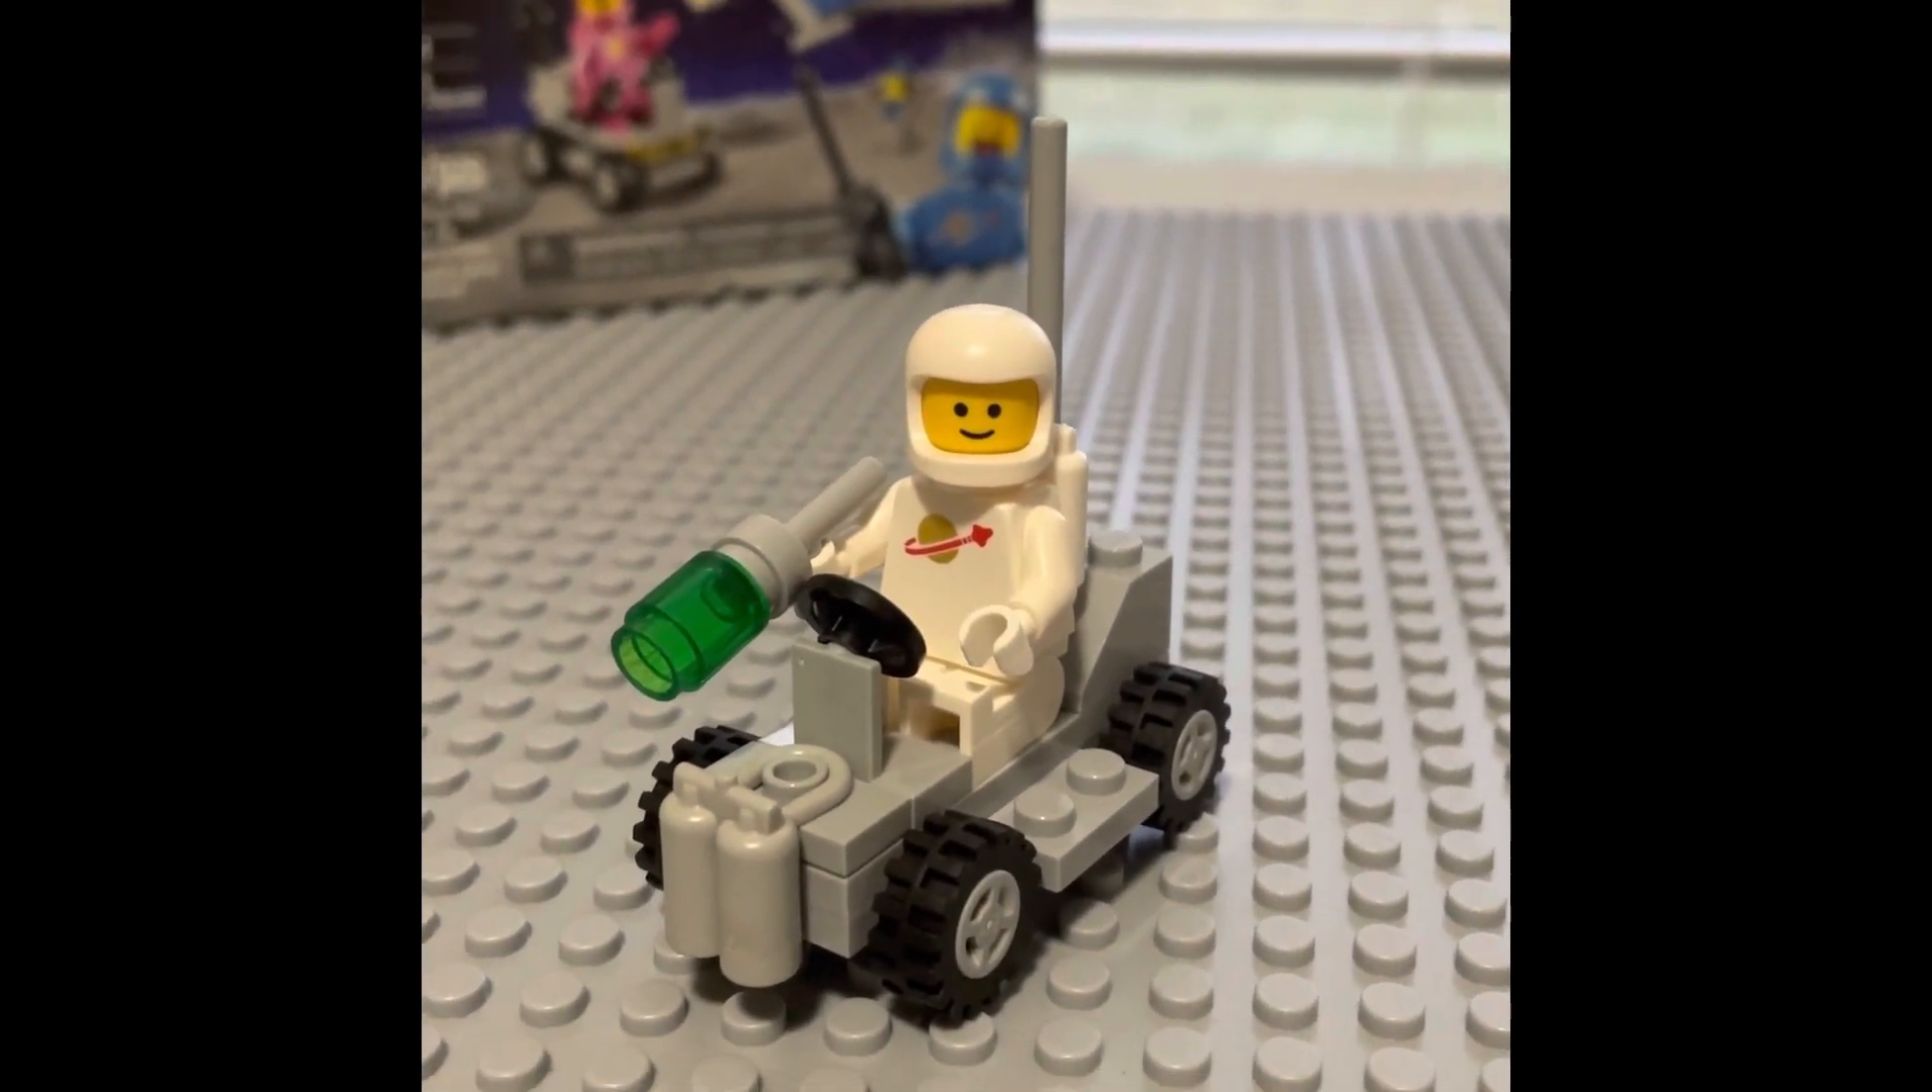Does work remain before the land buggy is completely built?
No.